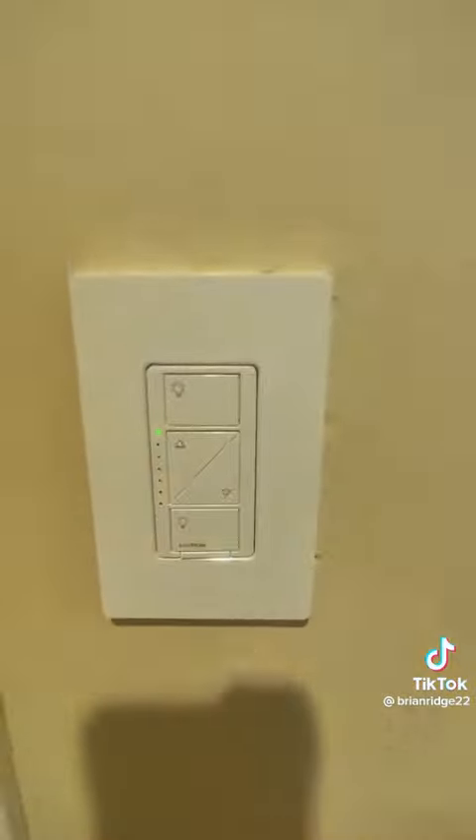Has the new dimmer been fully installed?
Yes.